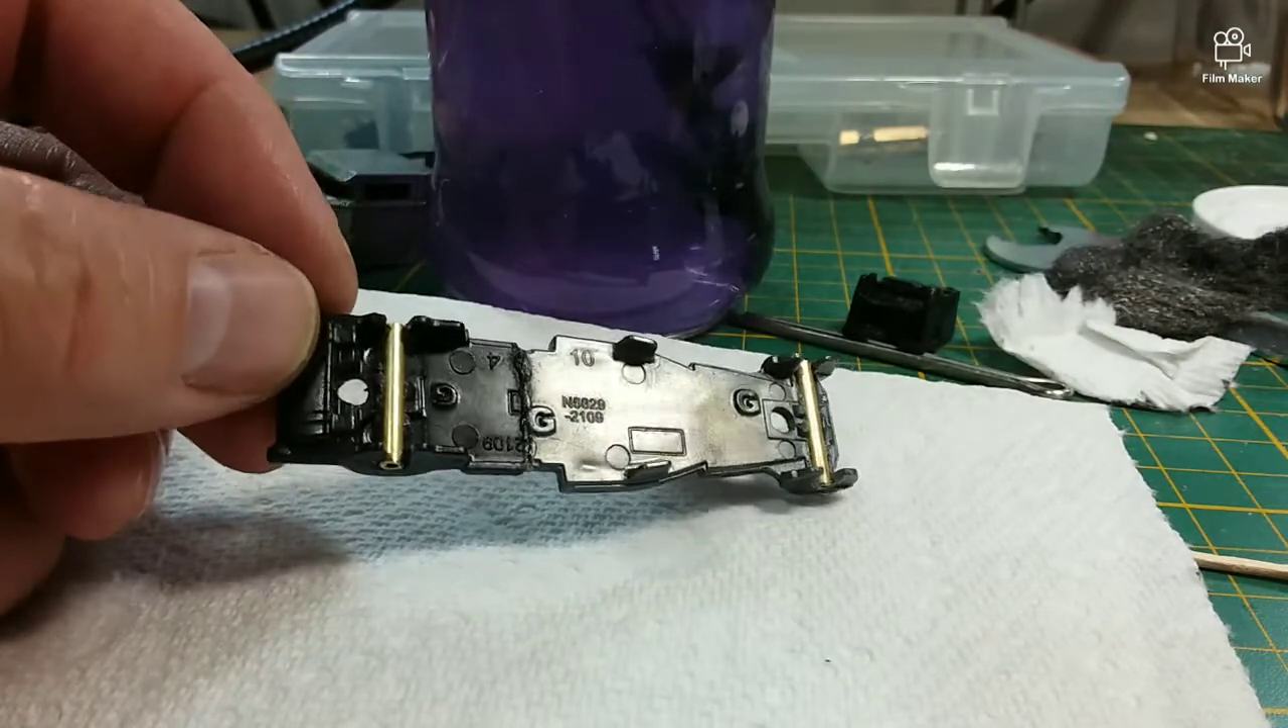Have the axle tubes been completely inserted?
Yes.